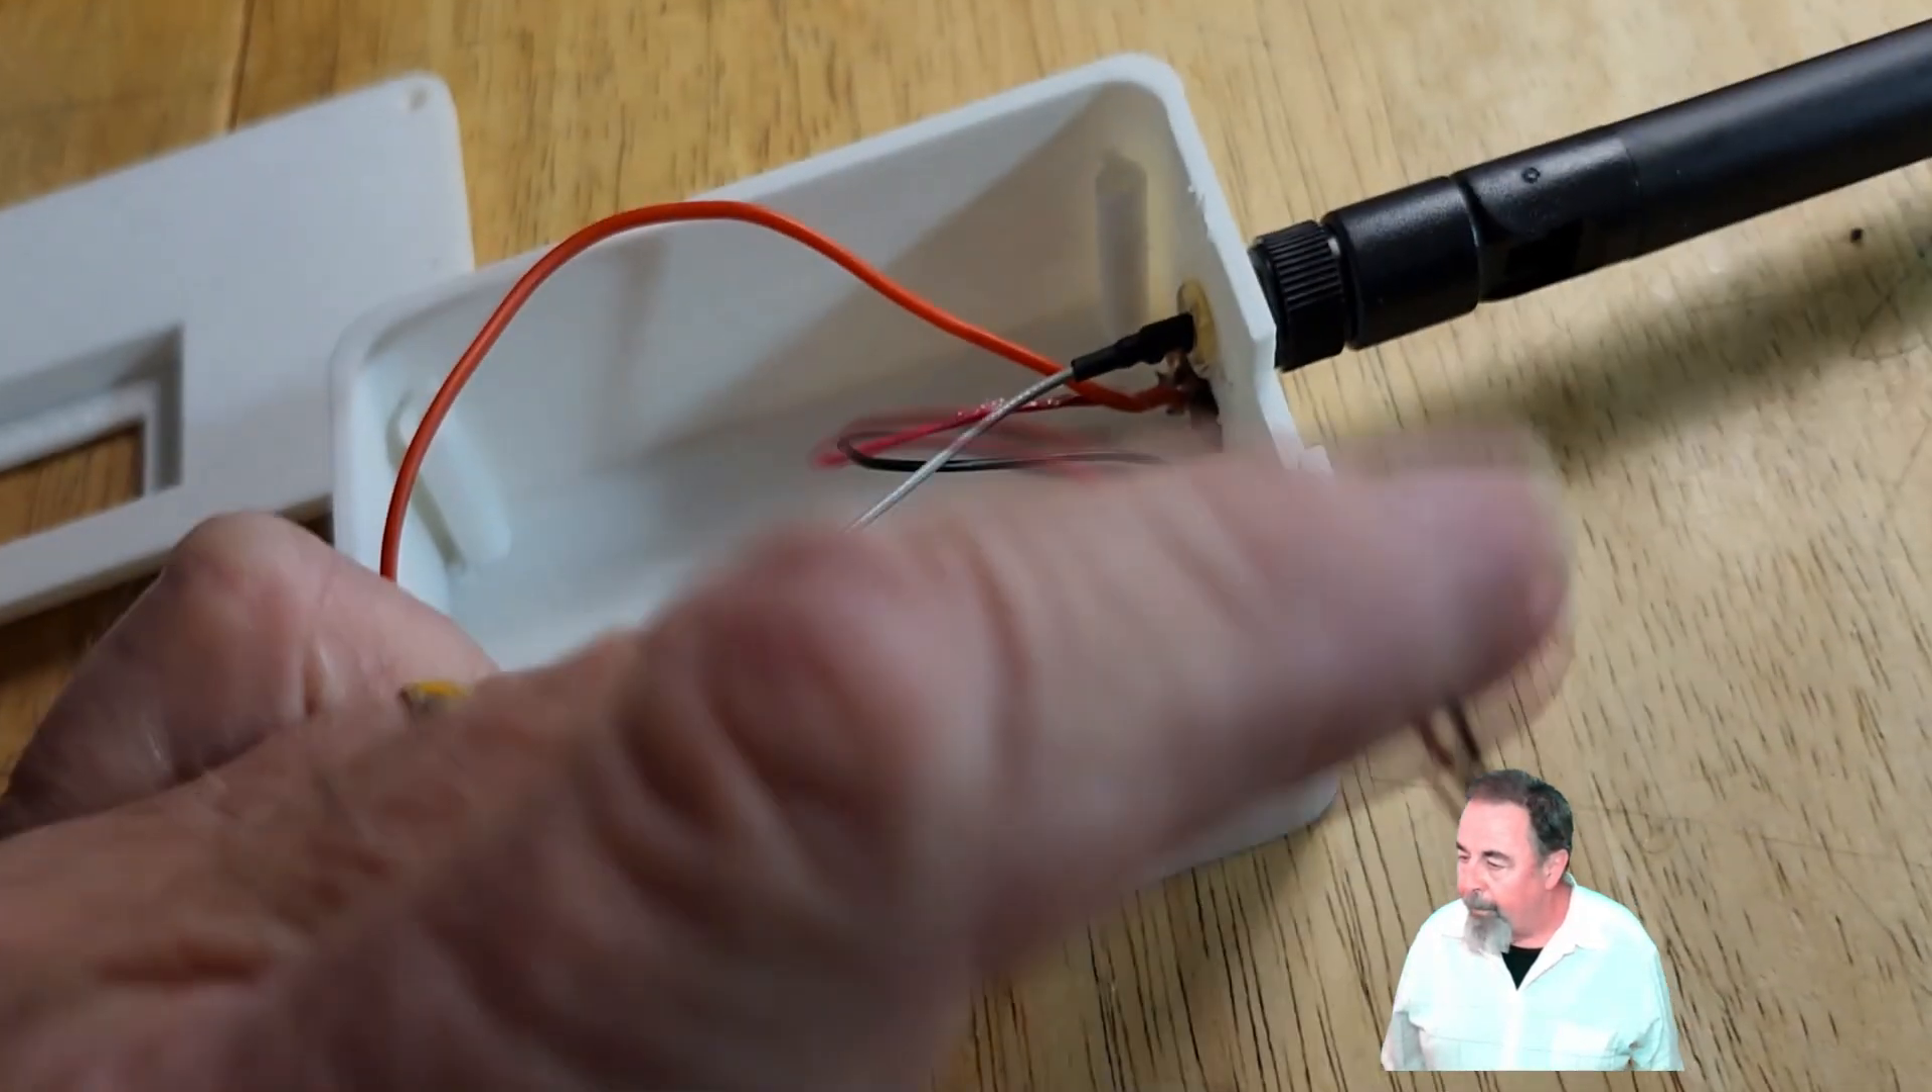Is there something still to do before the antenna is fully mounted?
No.